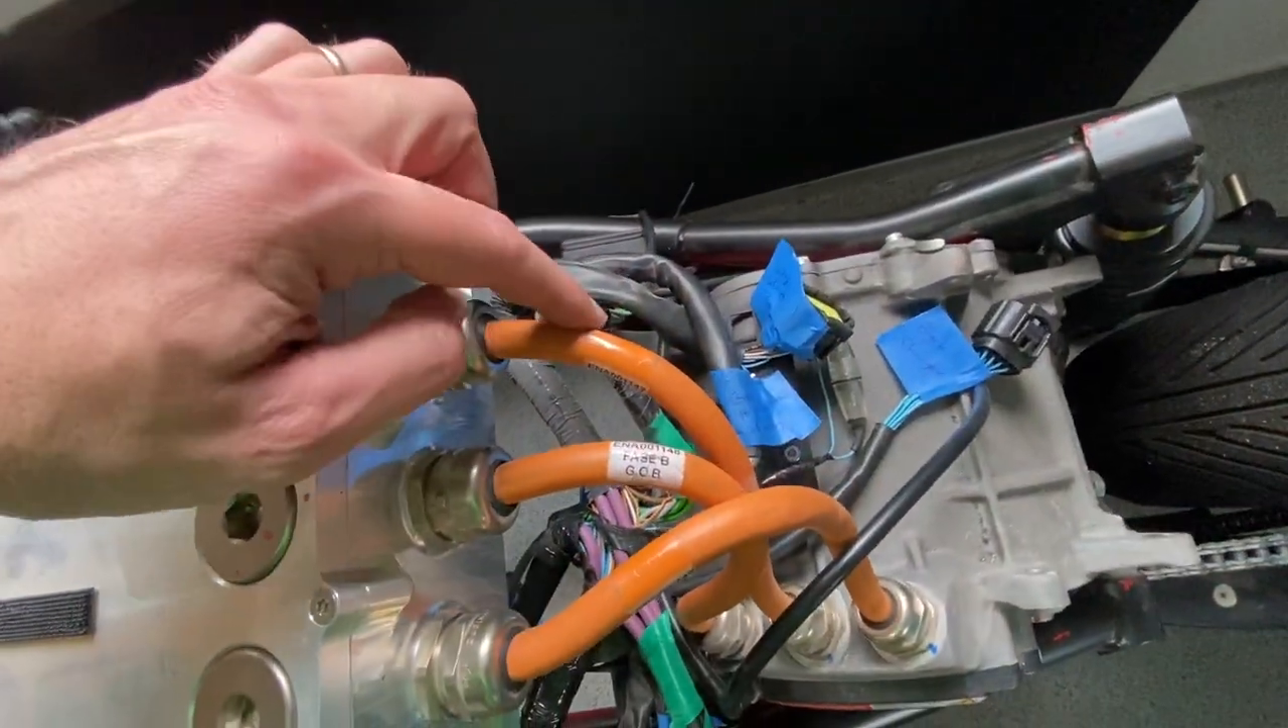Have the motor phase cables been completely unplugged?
No.